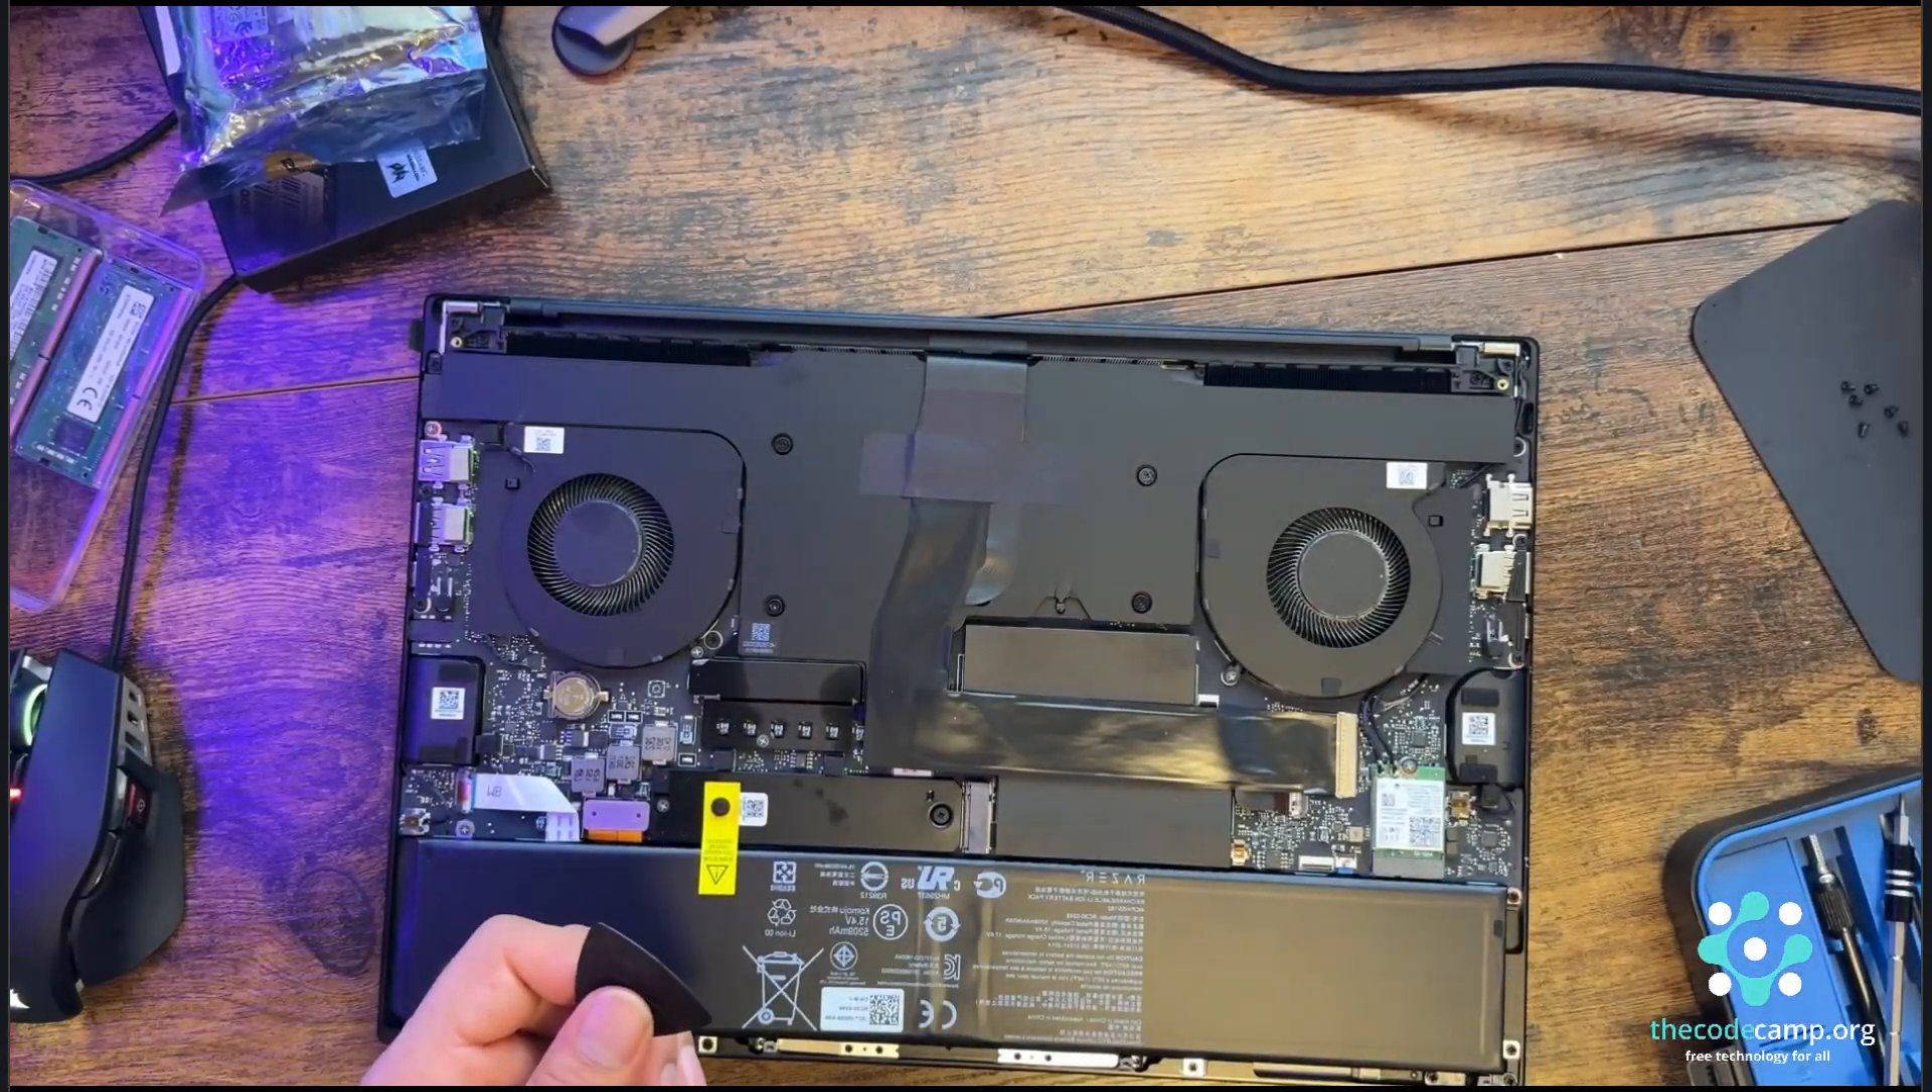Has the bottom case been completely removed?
Yes.